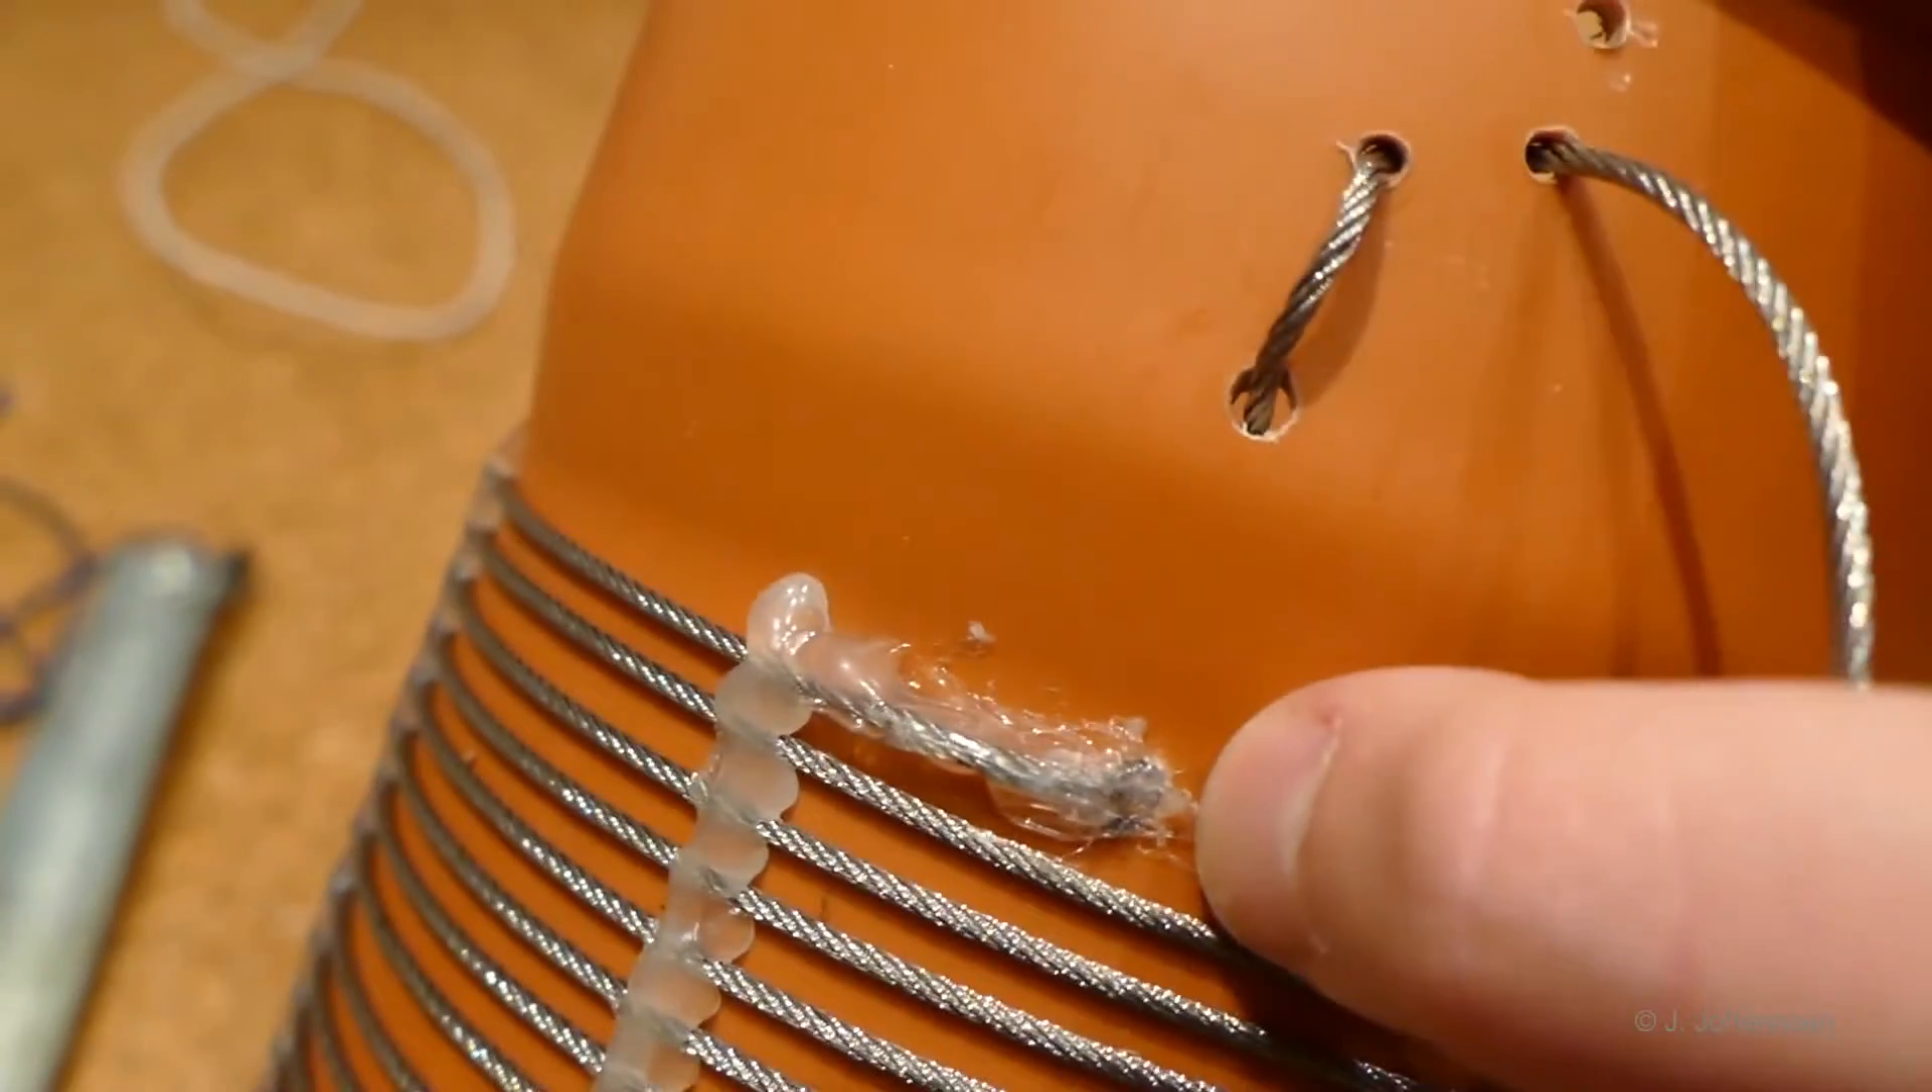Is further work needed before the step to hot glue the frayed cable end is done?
No.